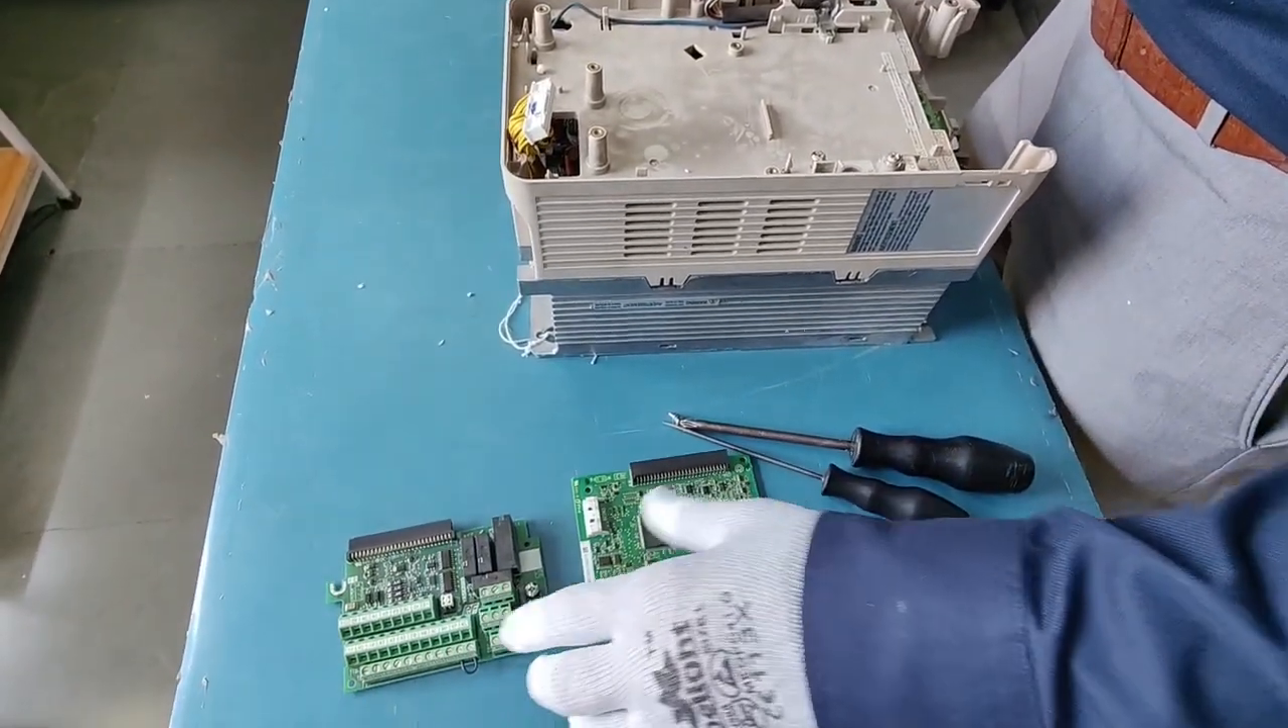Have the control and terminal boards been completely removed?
Yes.